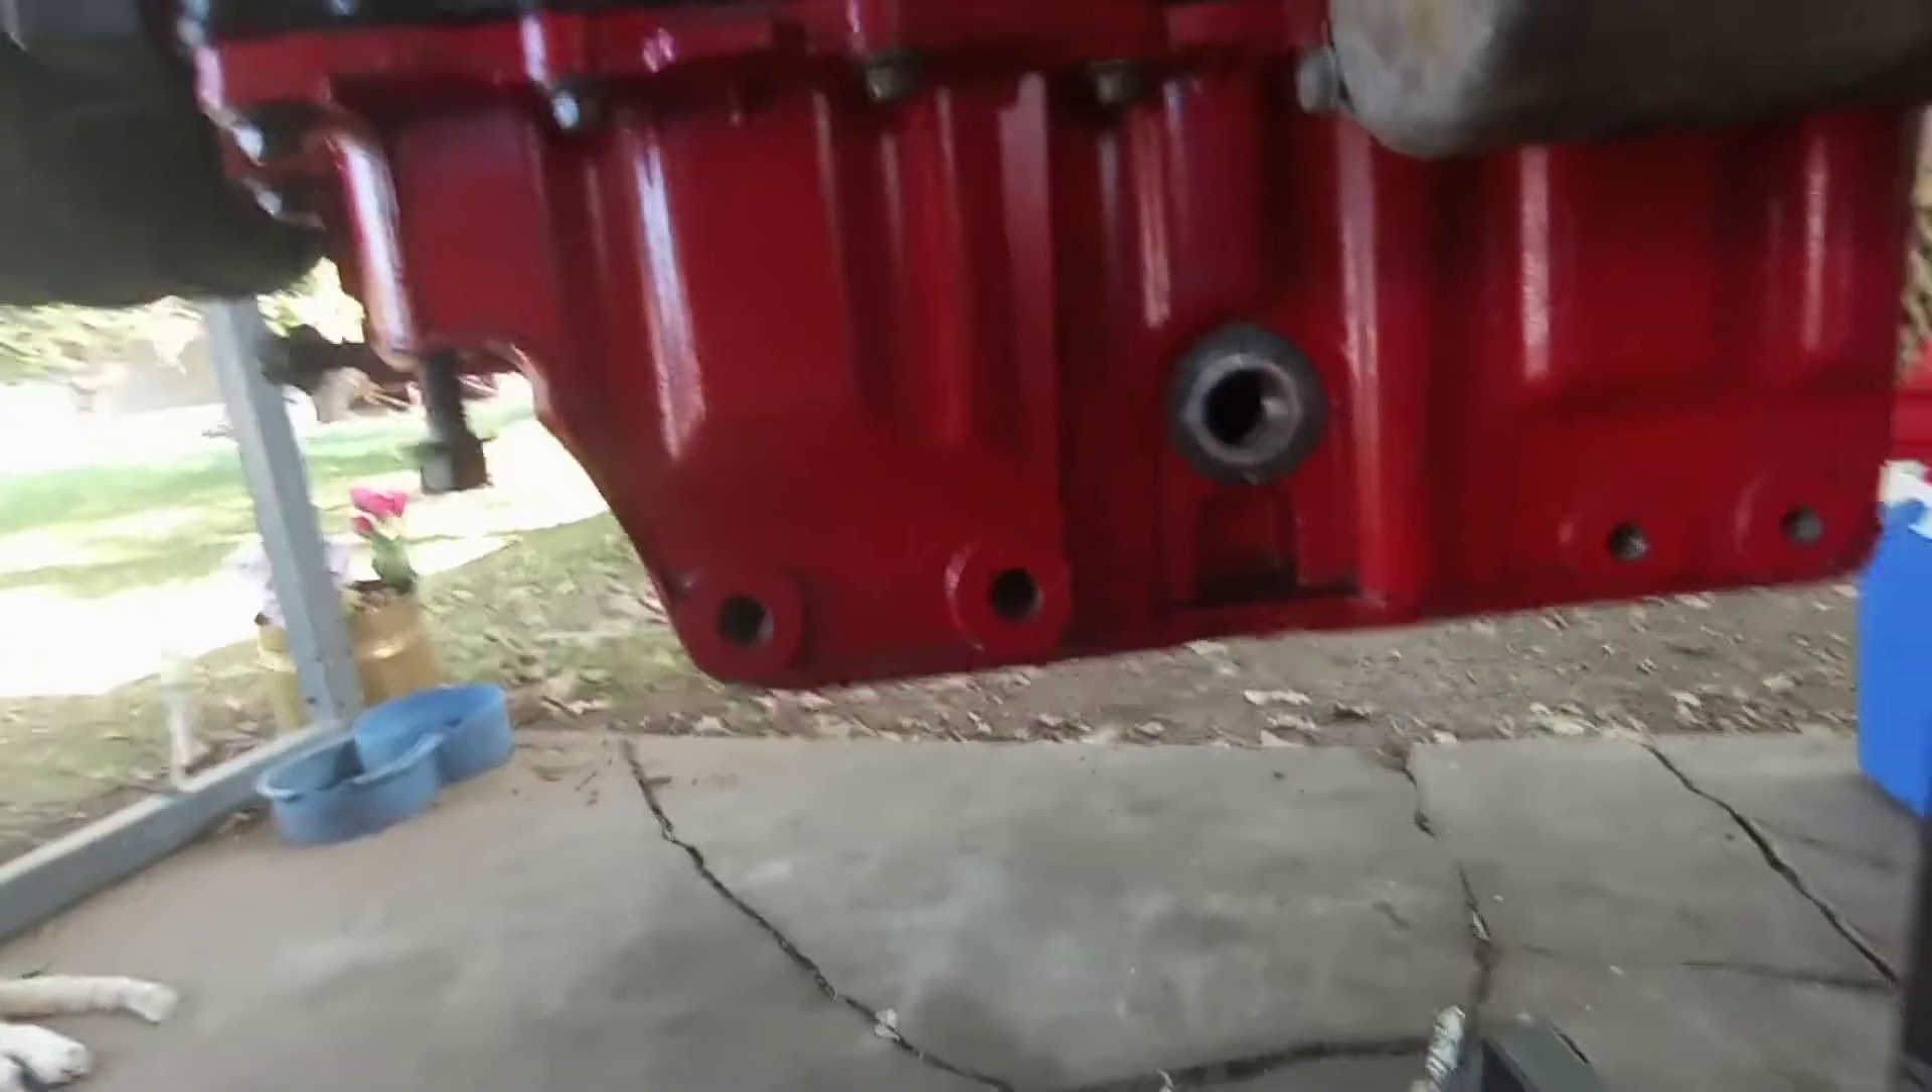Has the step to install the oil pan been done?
Yes.